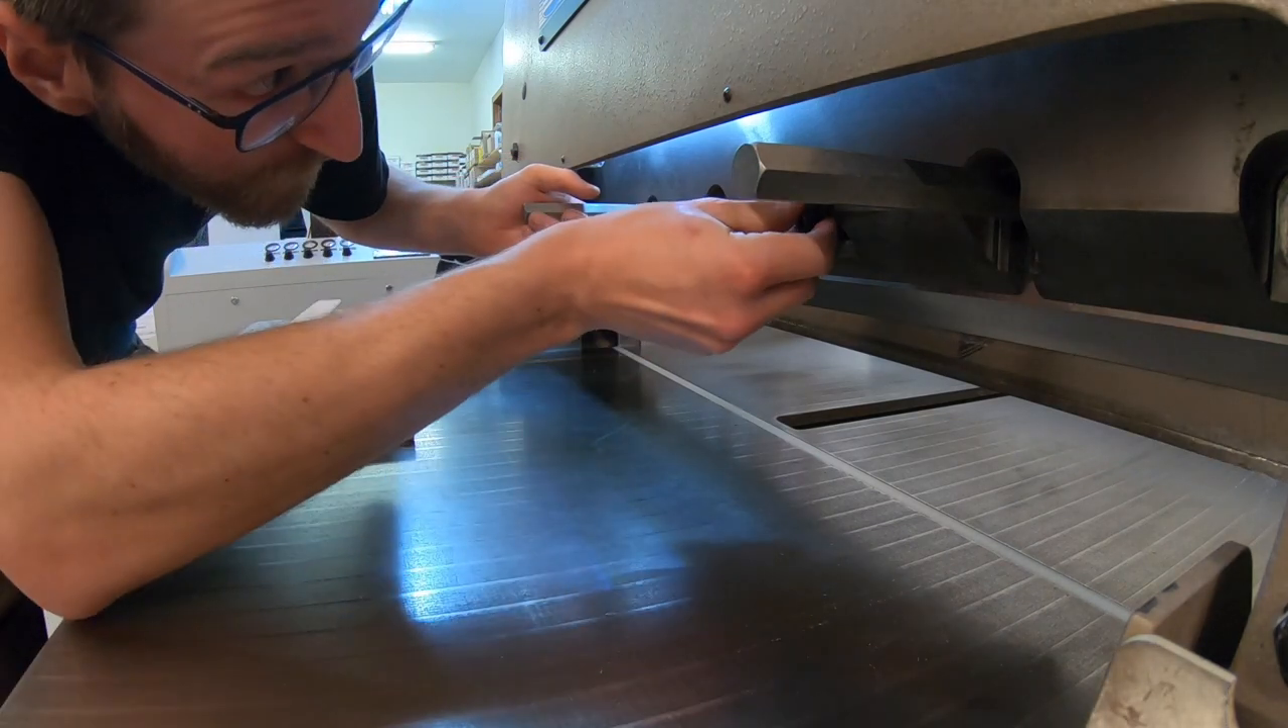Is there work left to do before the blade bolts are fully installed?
Yes.